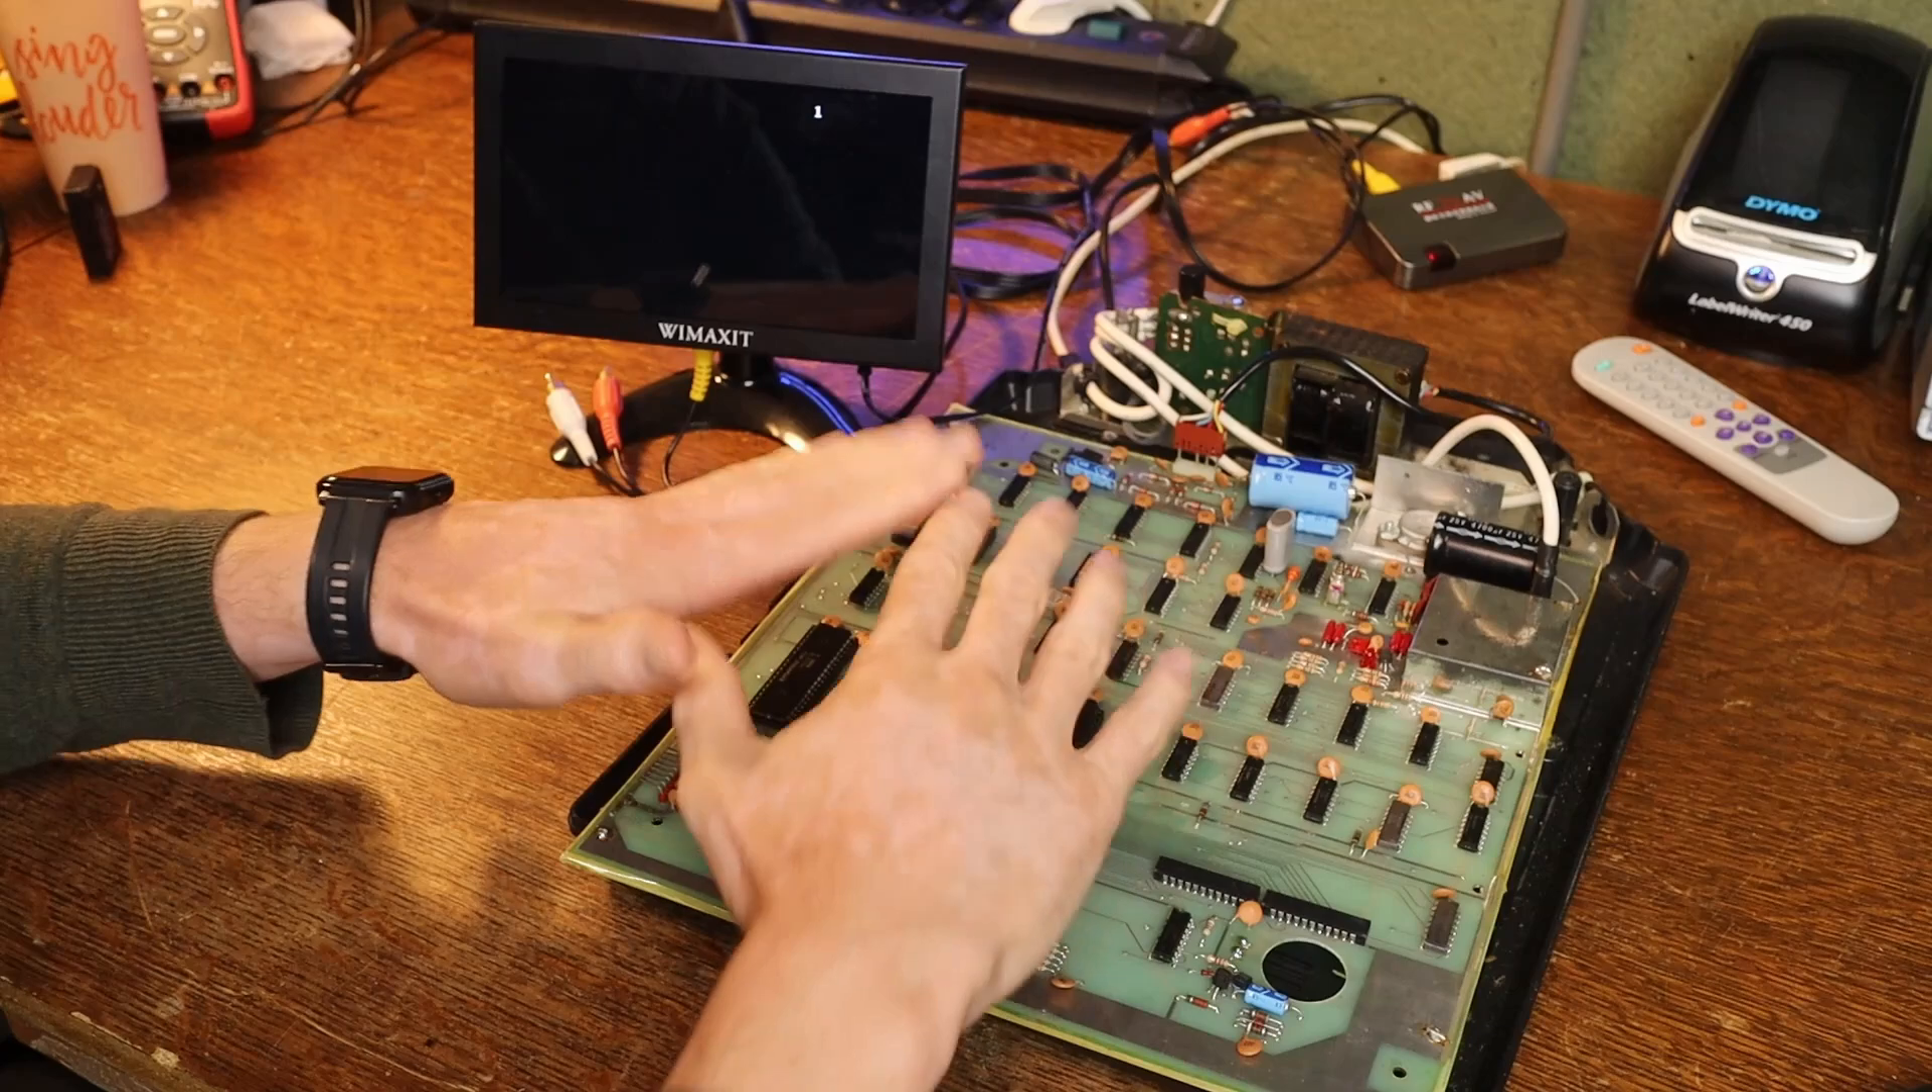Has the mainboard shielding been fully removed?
Yes.